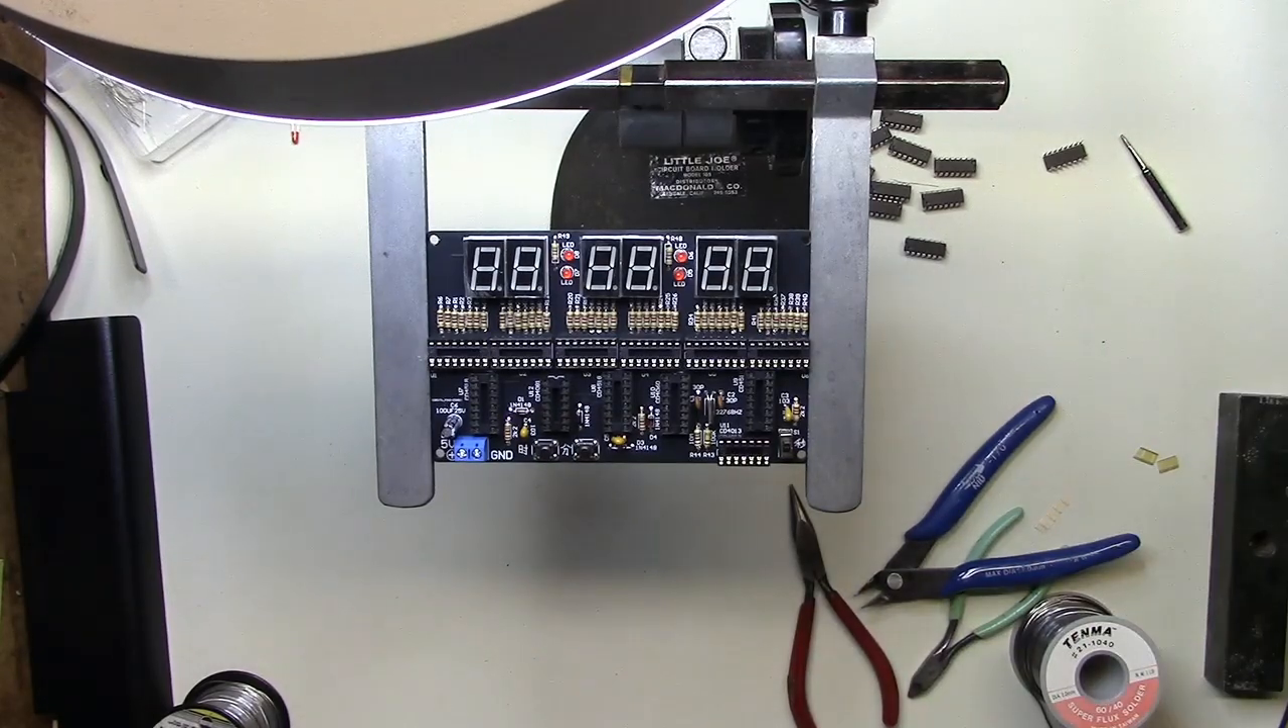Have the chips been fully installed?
No.